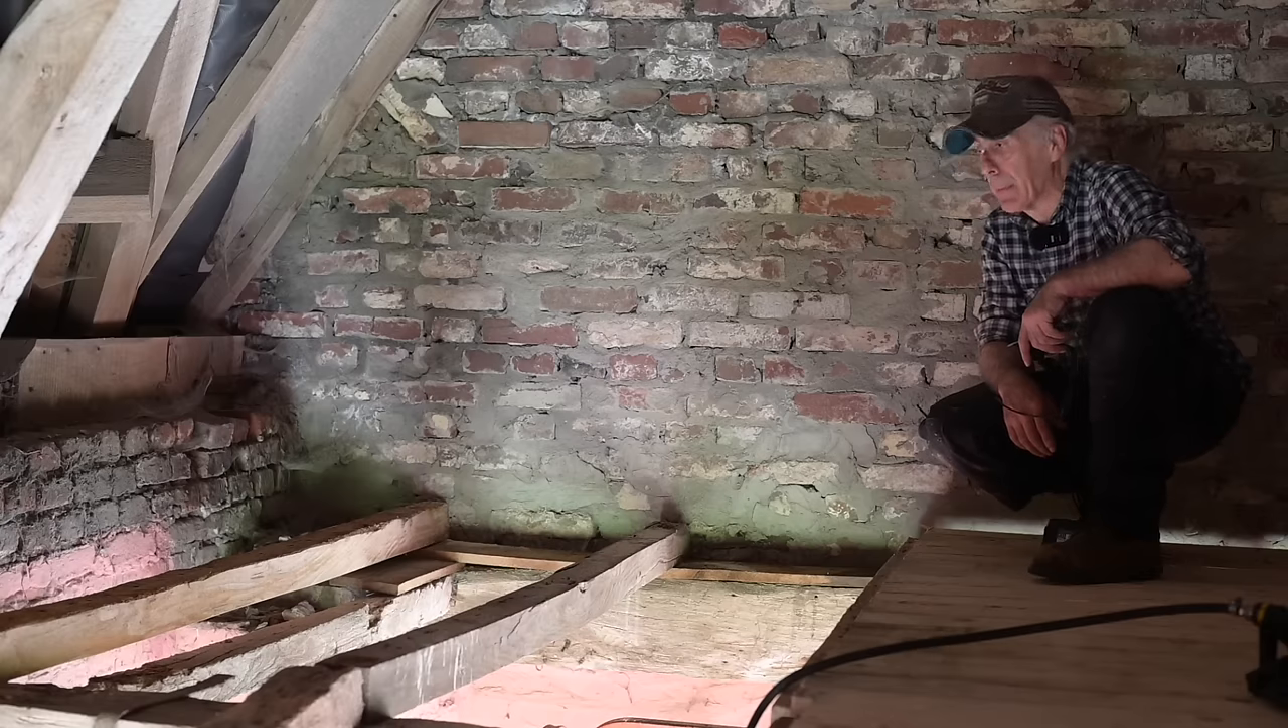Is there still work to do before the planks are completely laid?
Yes.